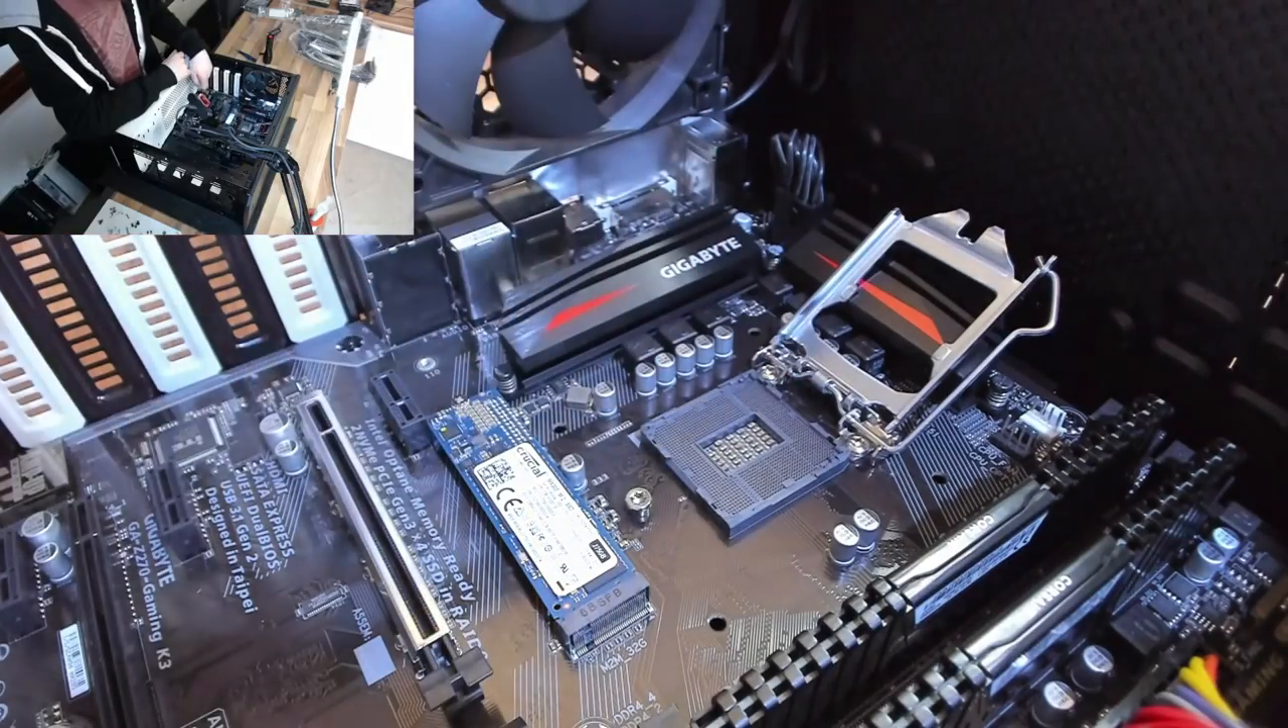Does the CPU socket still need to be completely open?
No.